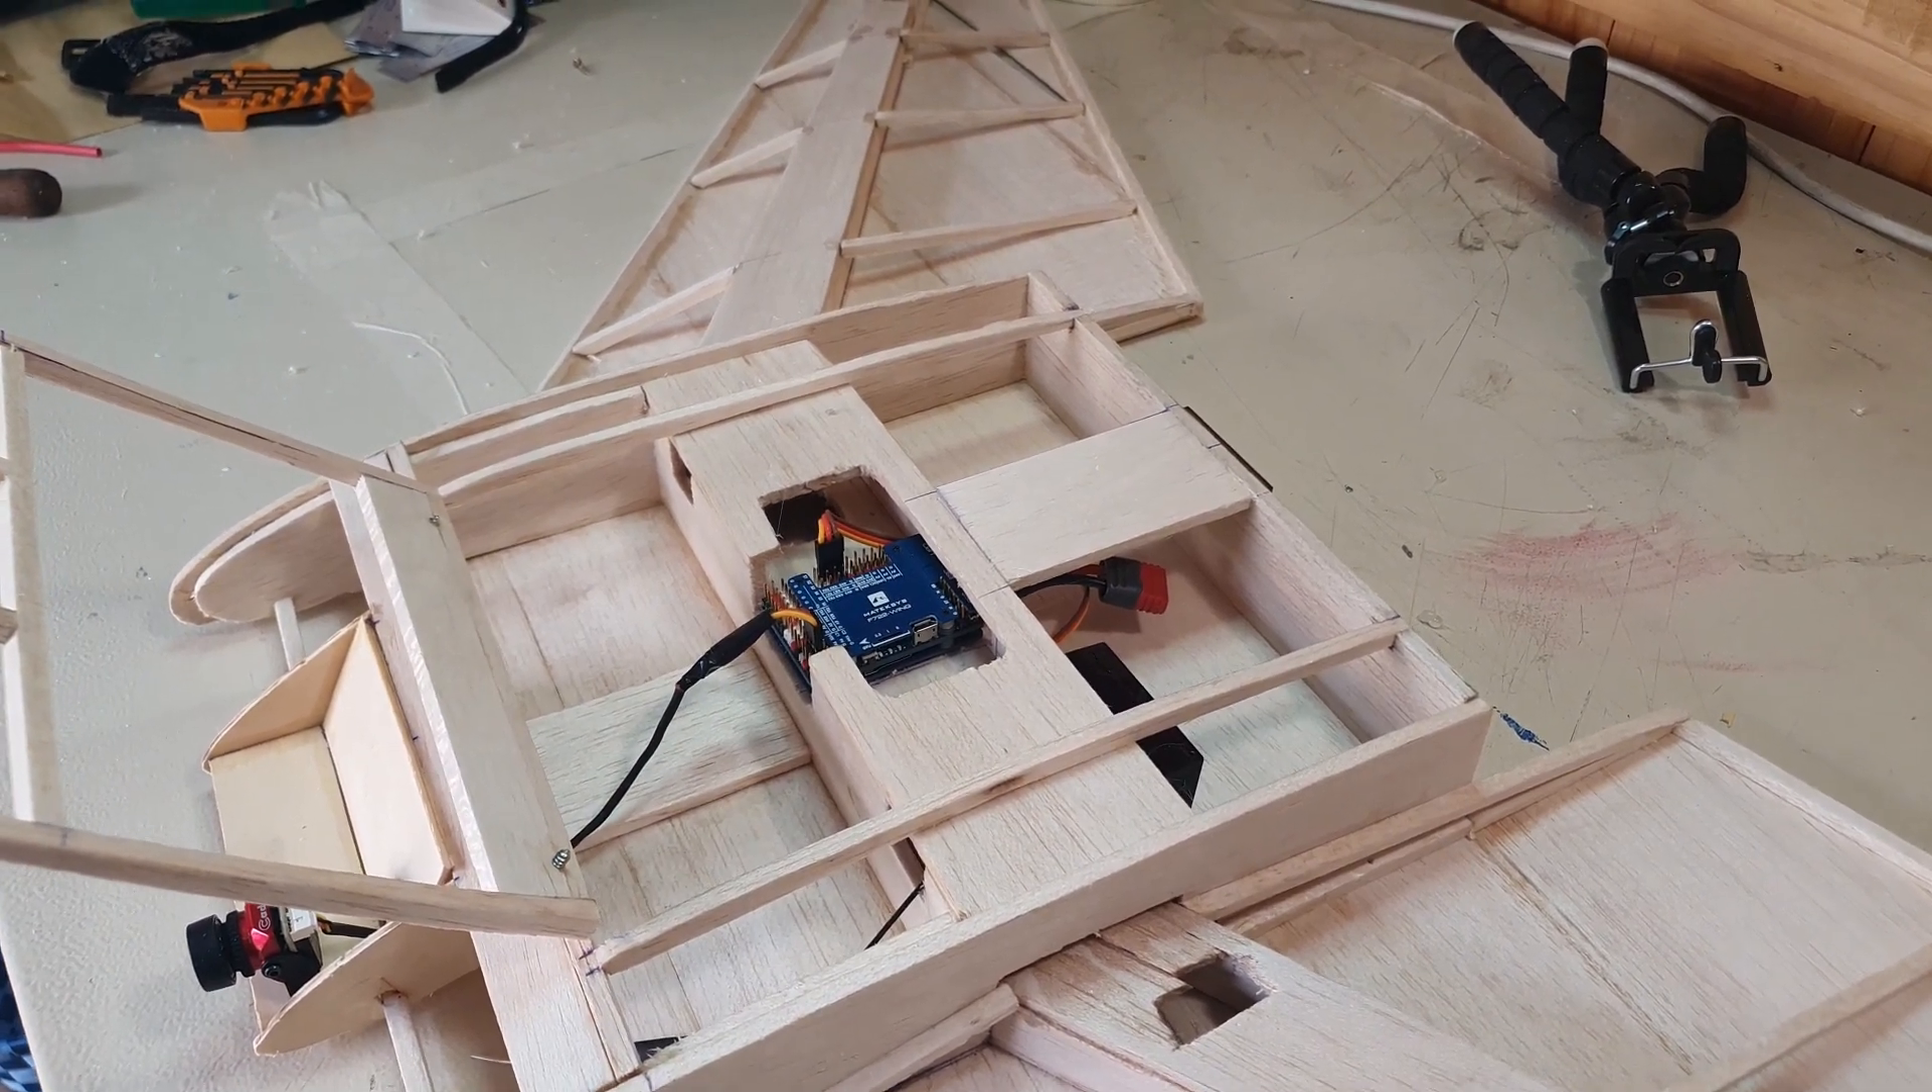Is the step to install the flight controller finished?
Yes.